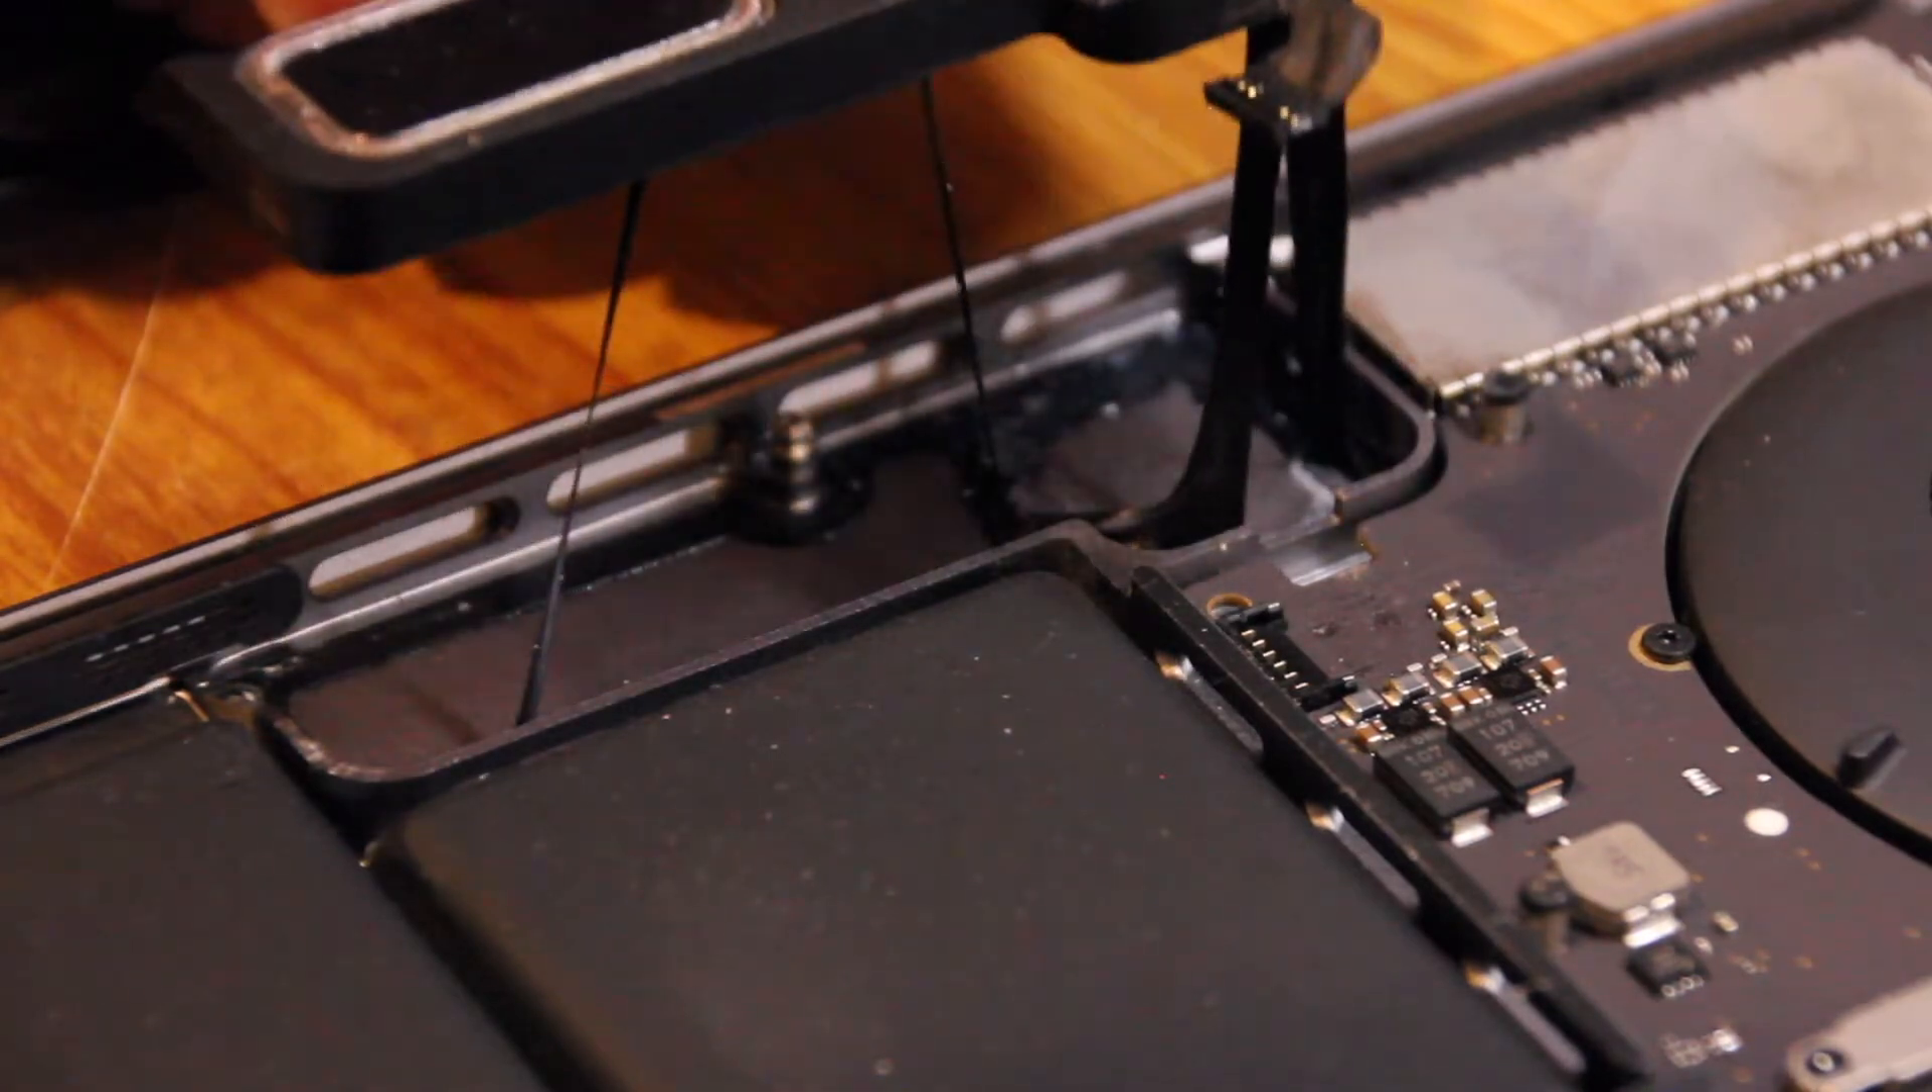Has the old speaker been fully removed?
No.